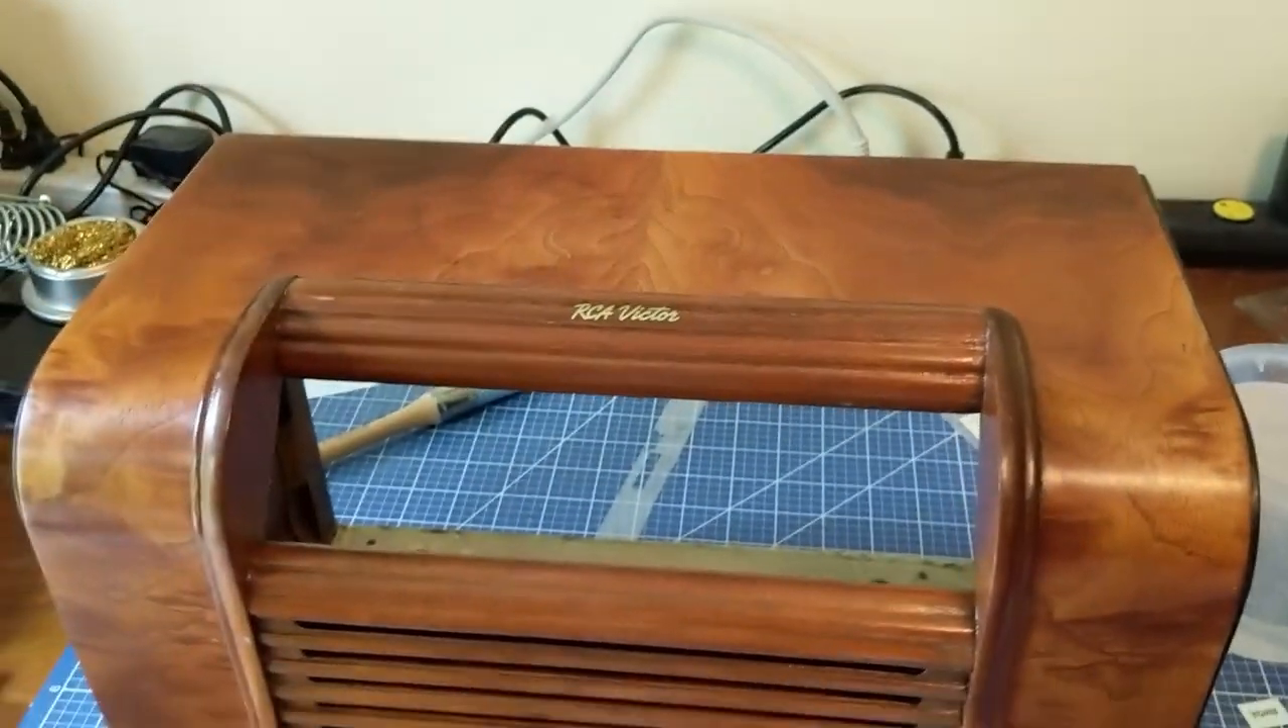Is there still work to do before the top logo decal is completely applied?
No.